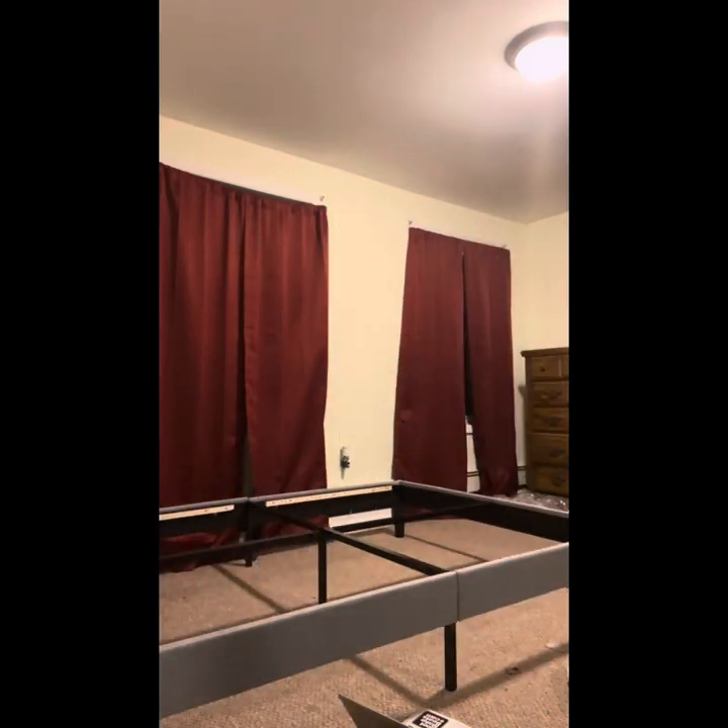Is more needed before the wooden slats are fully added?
Yes.